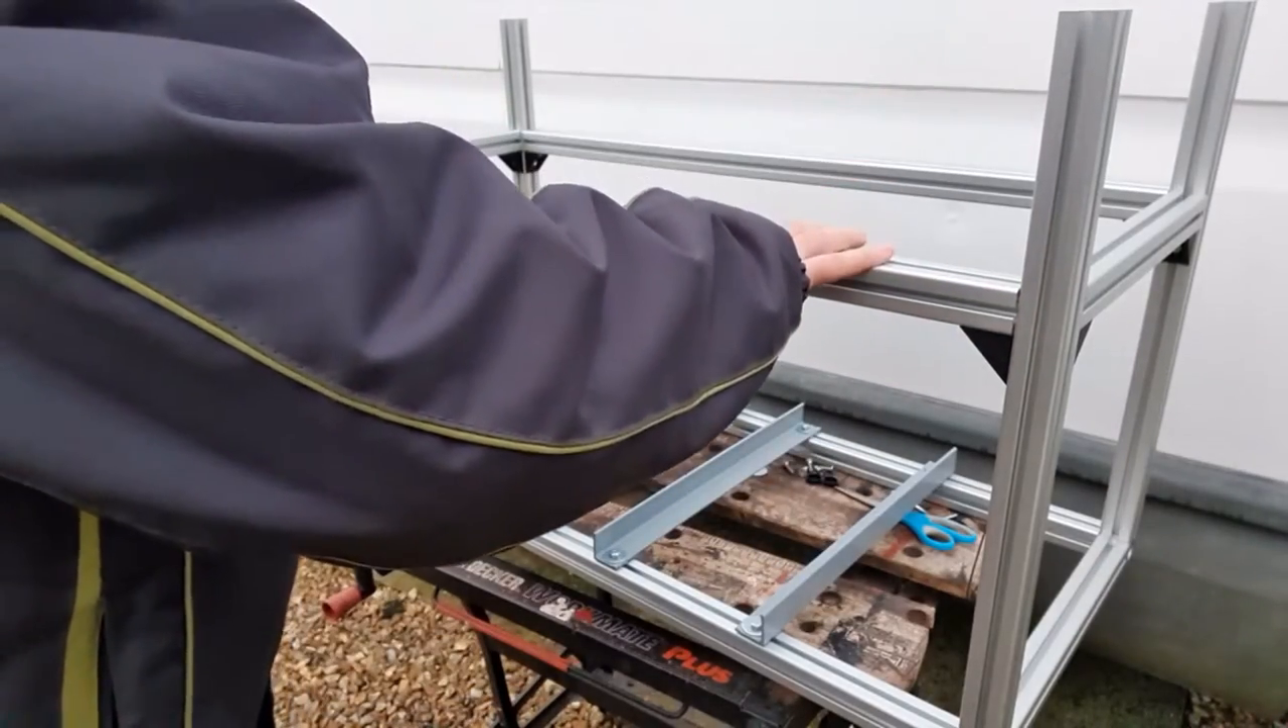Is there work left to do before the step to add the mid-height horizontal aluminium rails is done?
No.